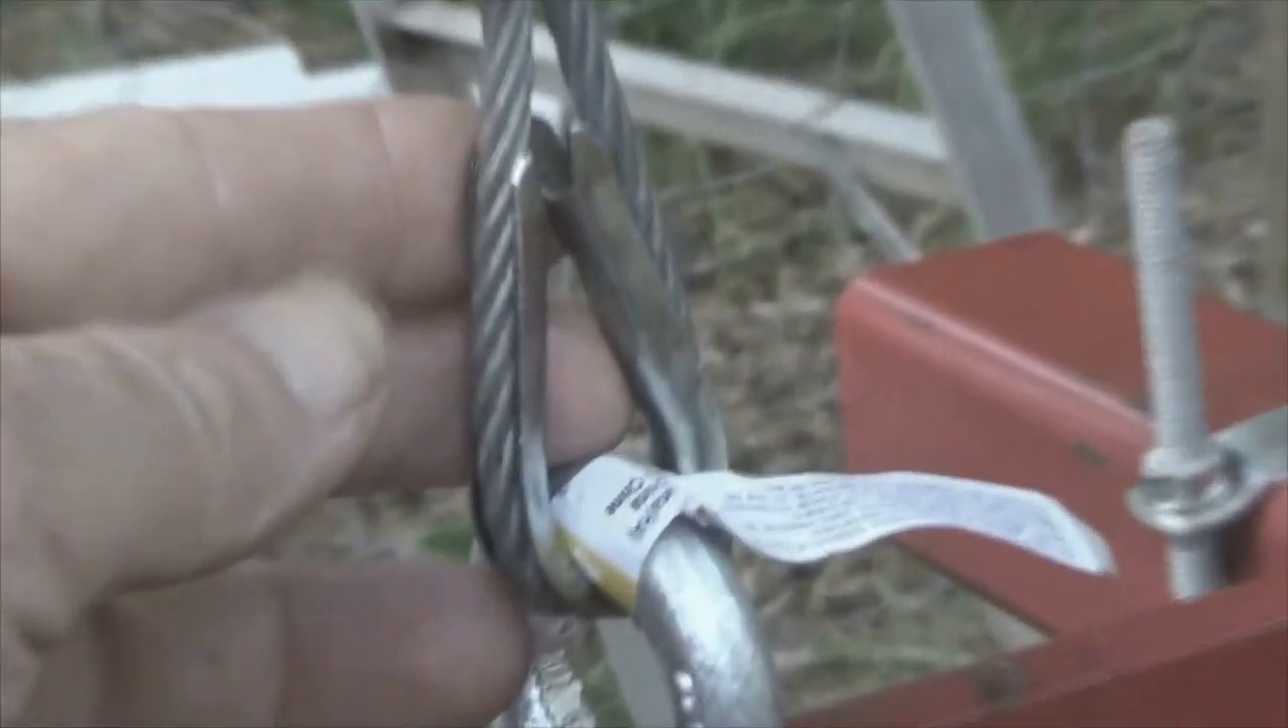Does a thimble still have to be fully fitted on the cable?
No.